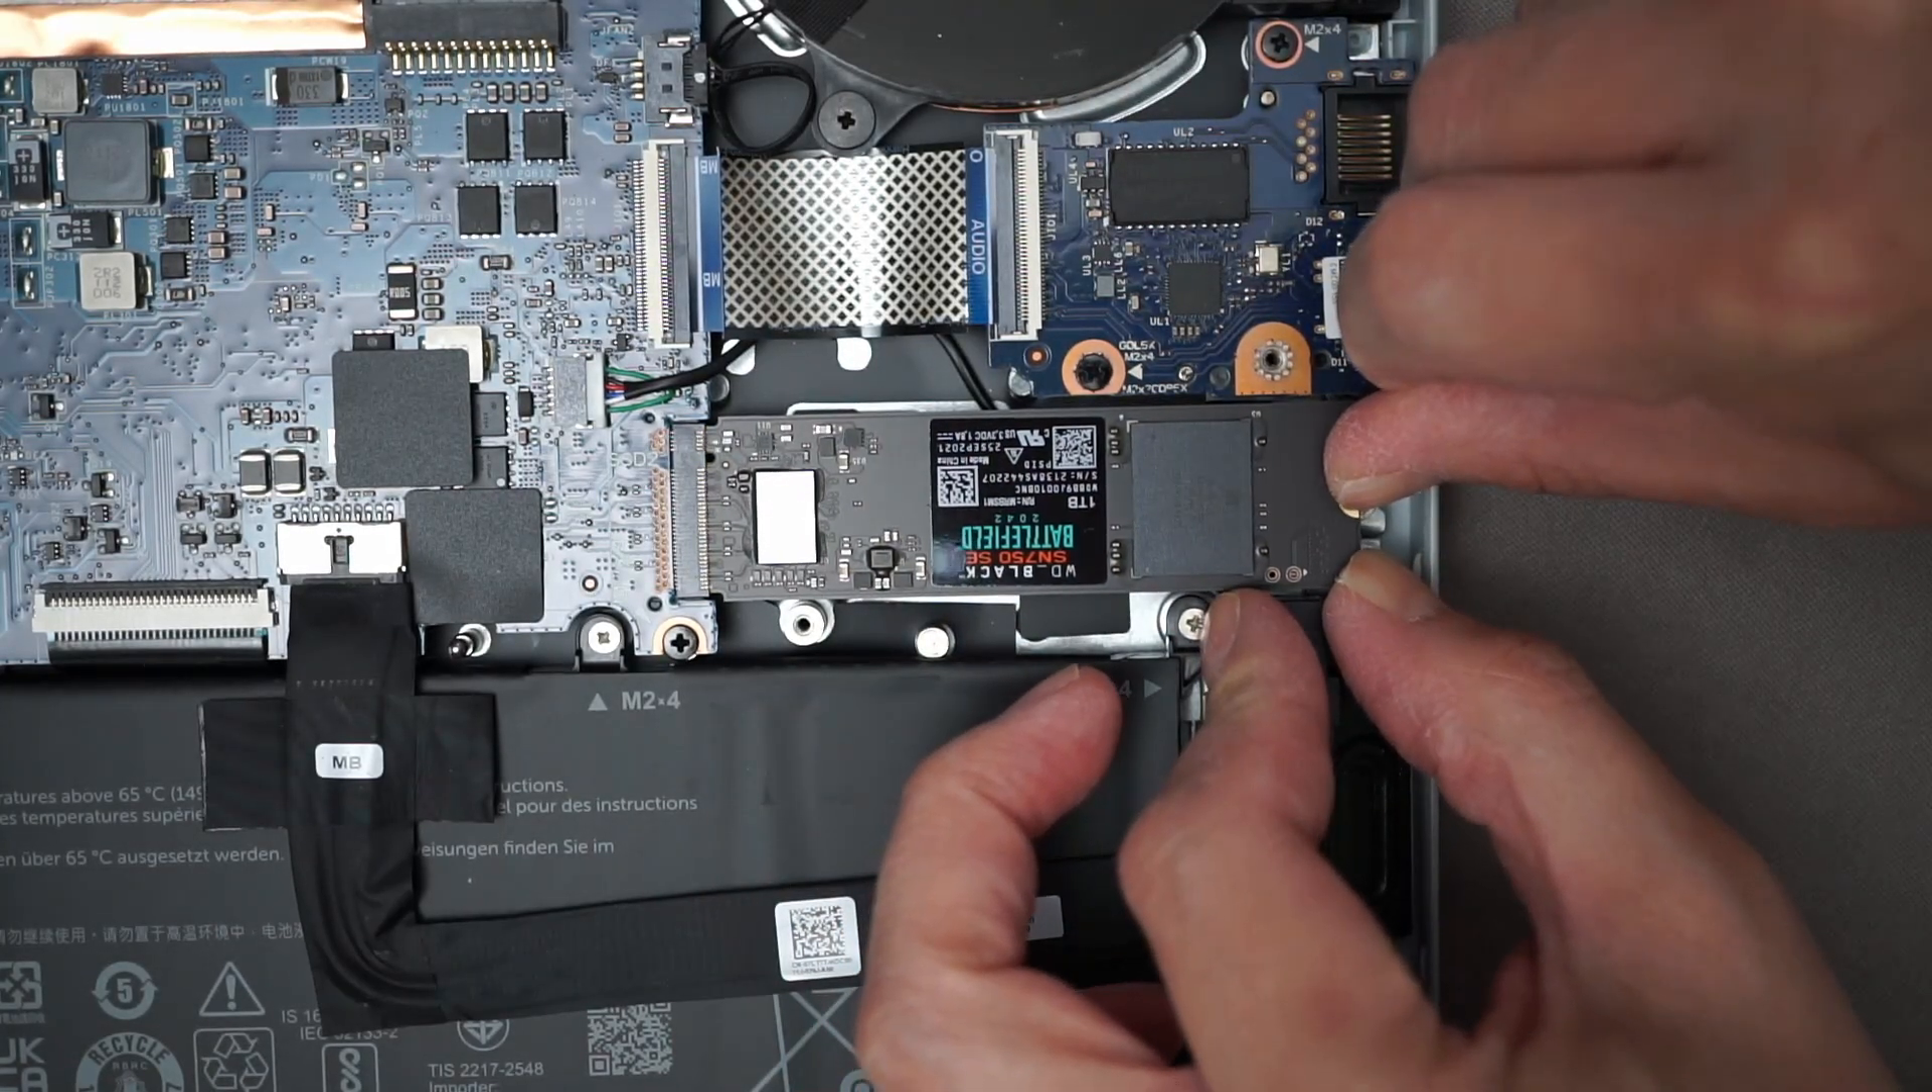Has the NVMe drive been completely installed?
No.